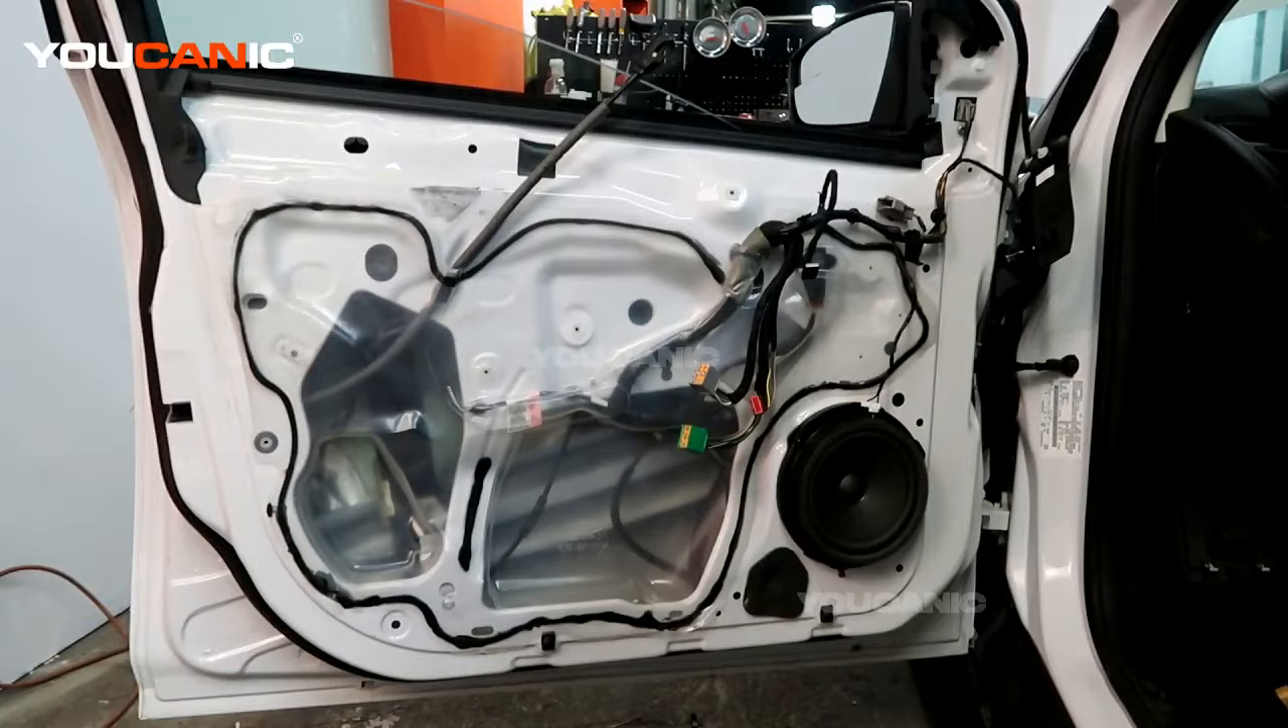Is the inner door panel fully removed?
Yes.